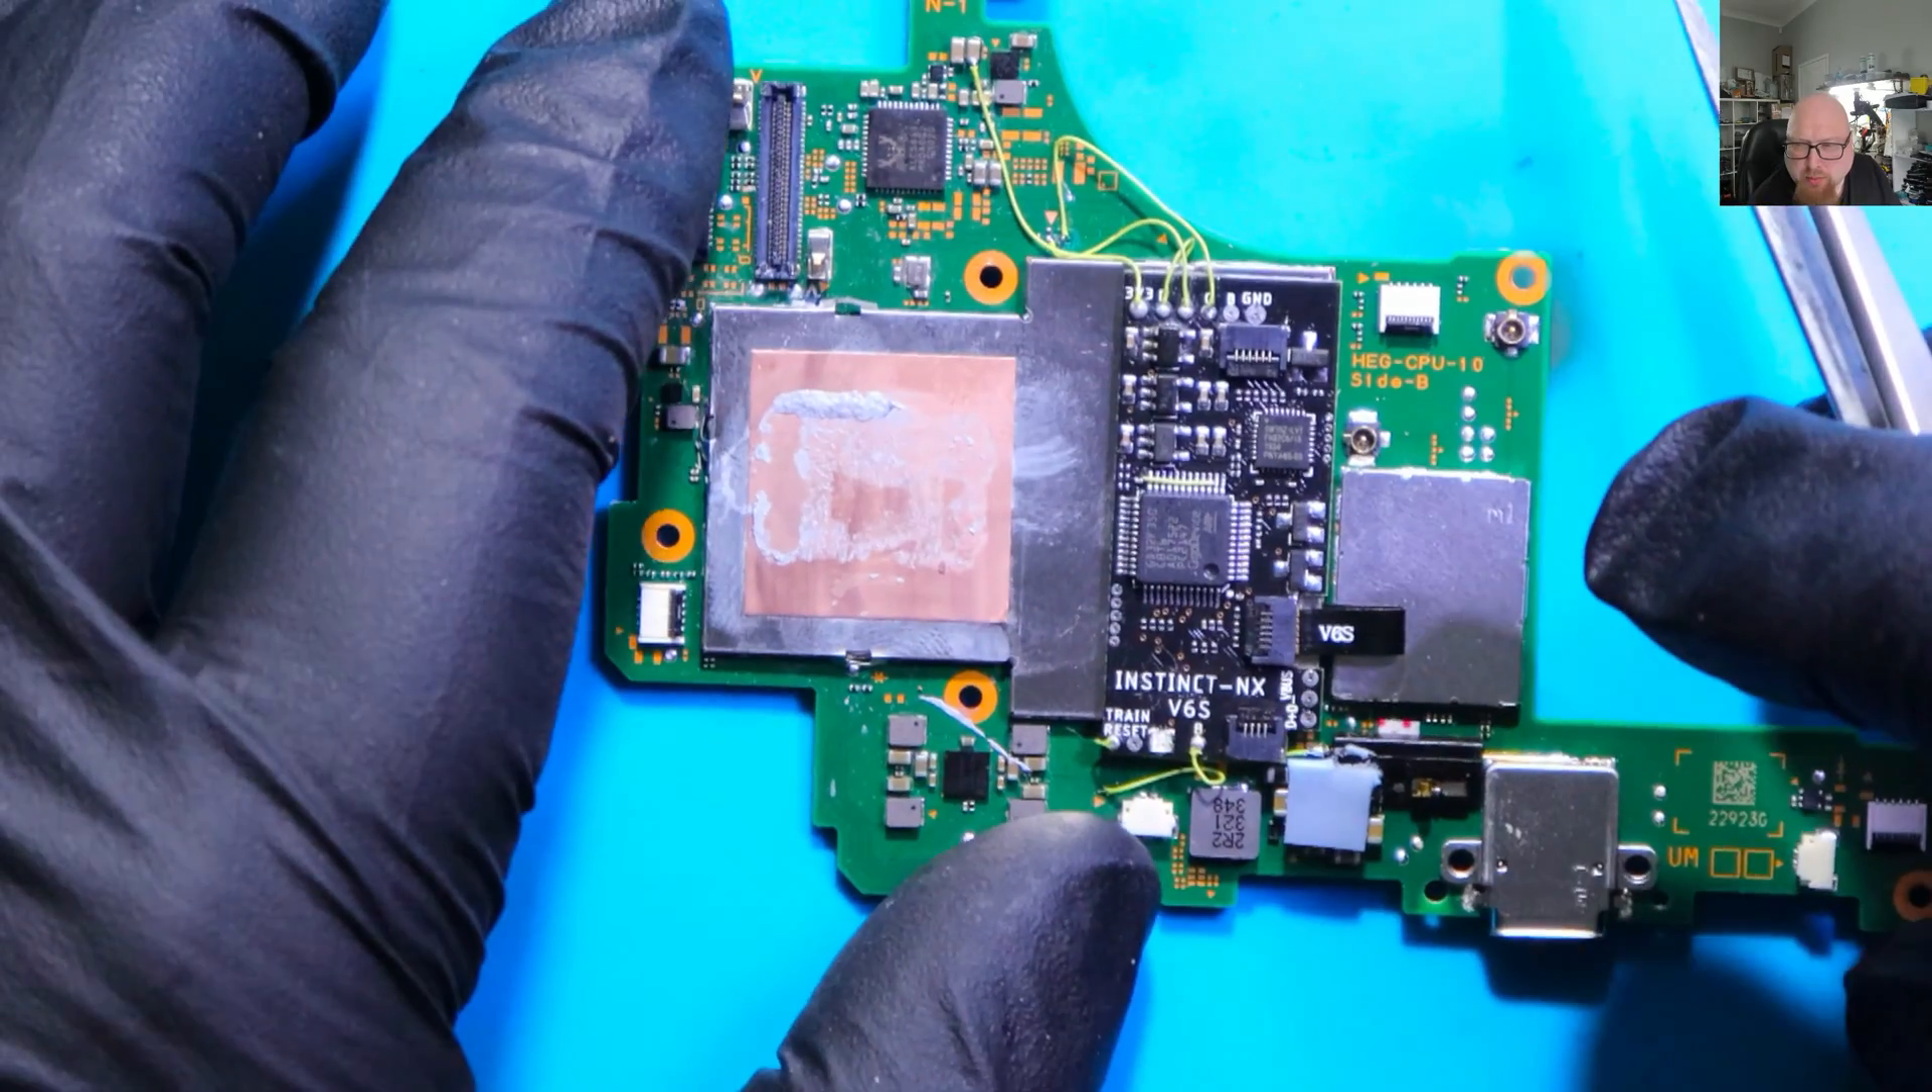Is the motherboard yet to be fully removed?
No.